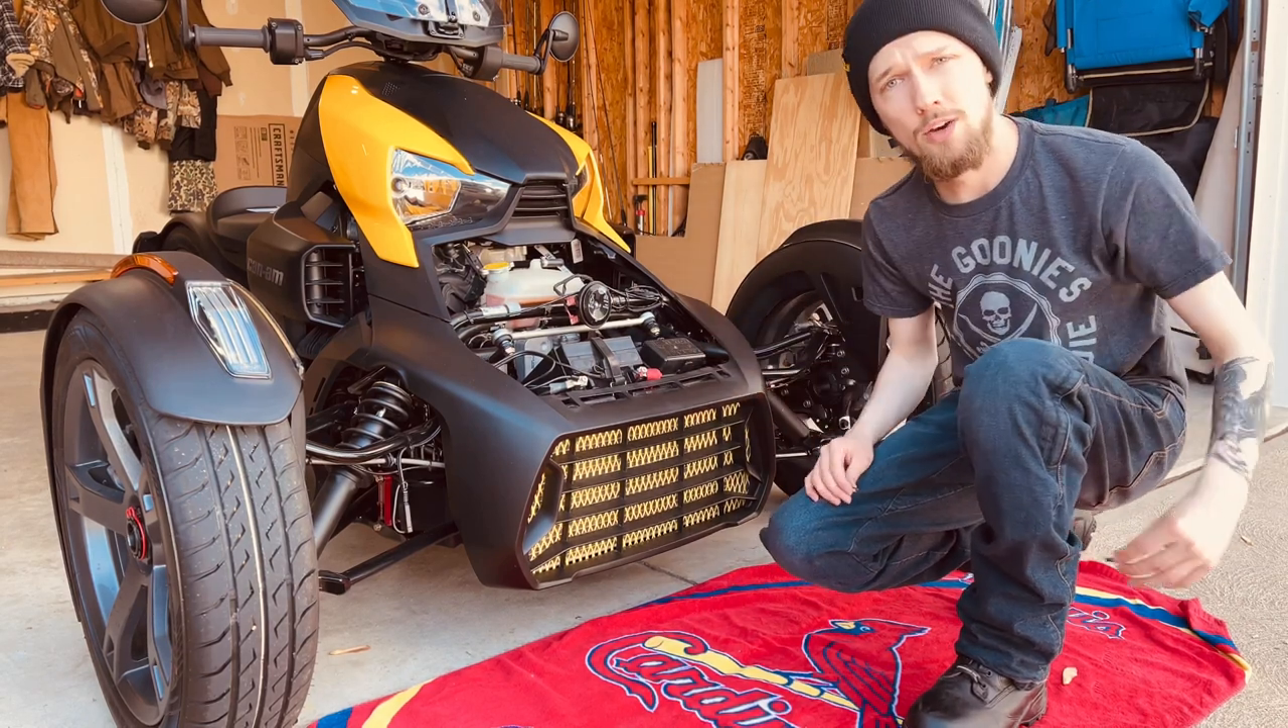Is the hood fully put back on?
No.